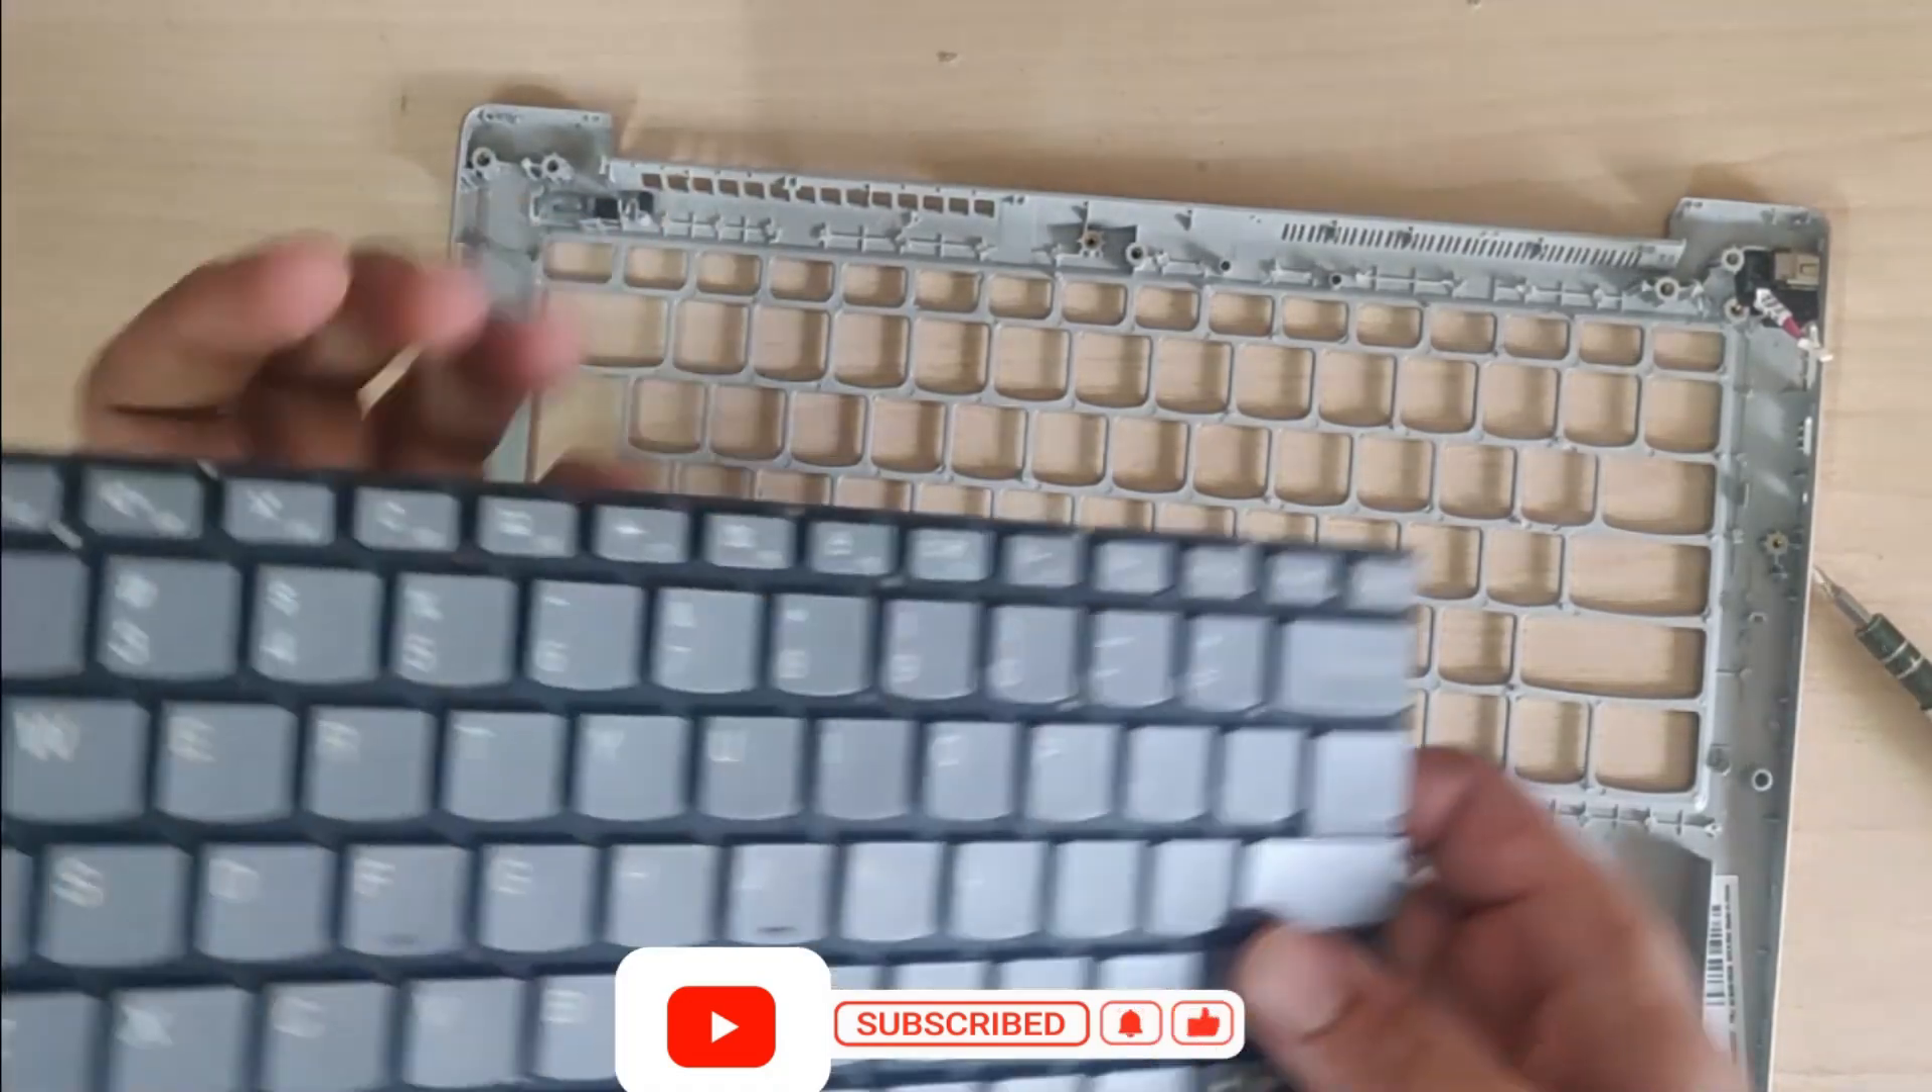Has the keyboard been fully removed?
Yes.